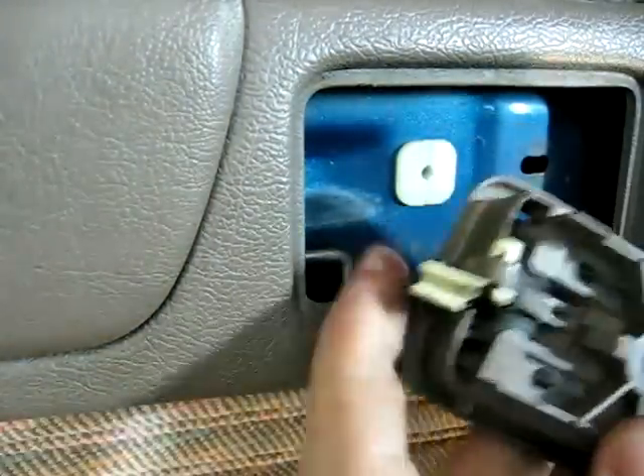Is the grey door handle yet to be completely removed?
No.